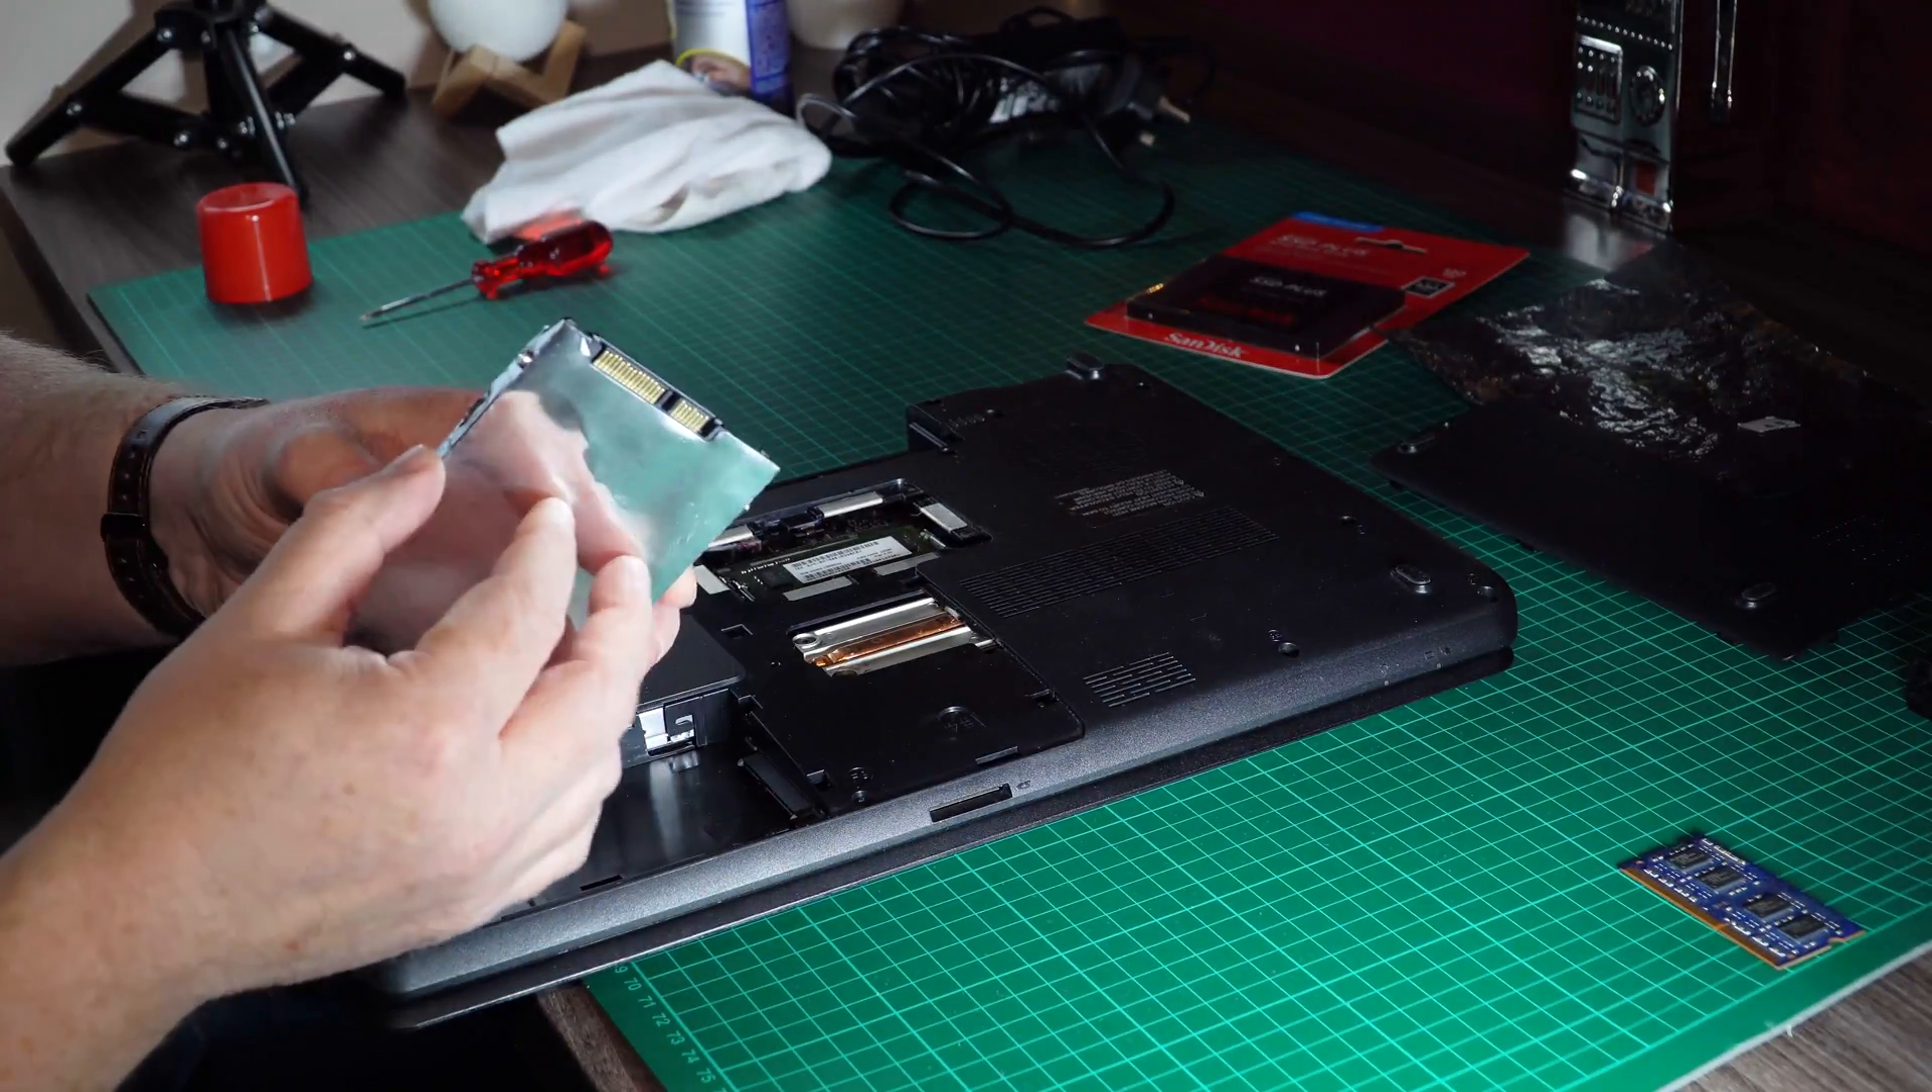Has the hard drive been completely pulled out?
Yes.